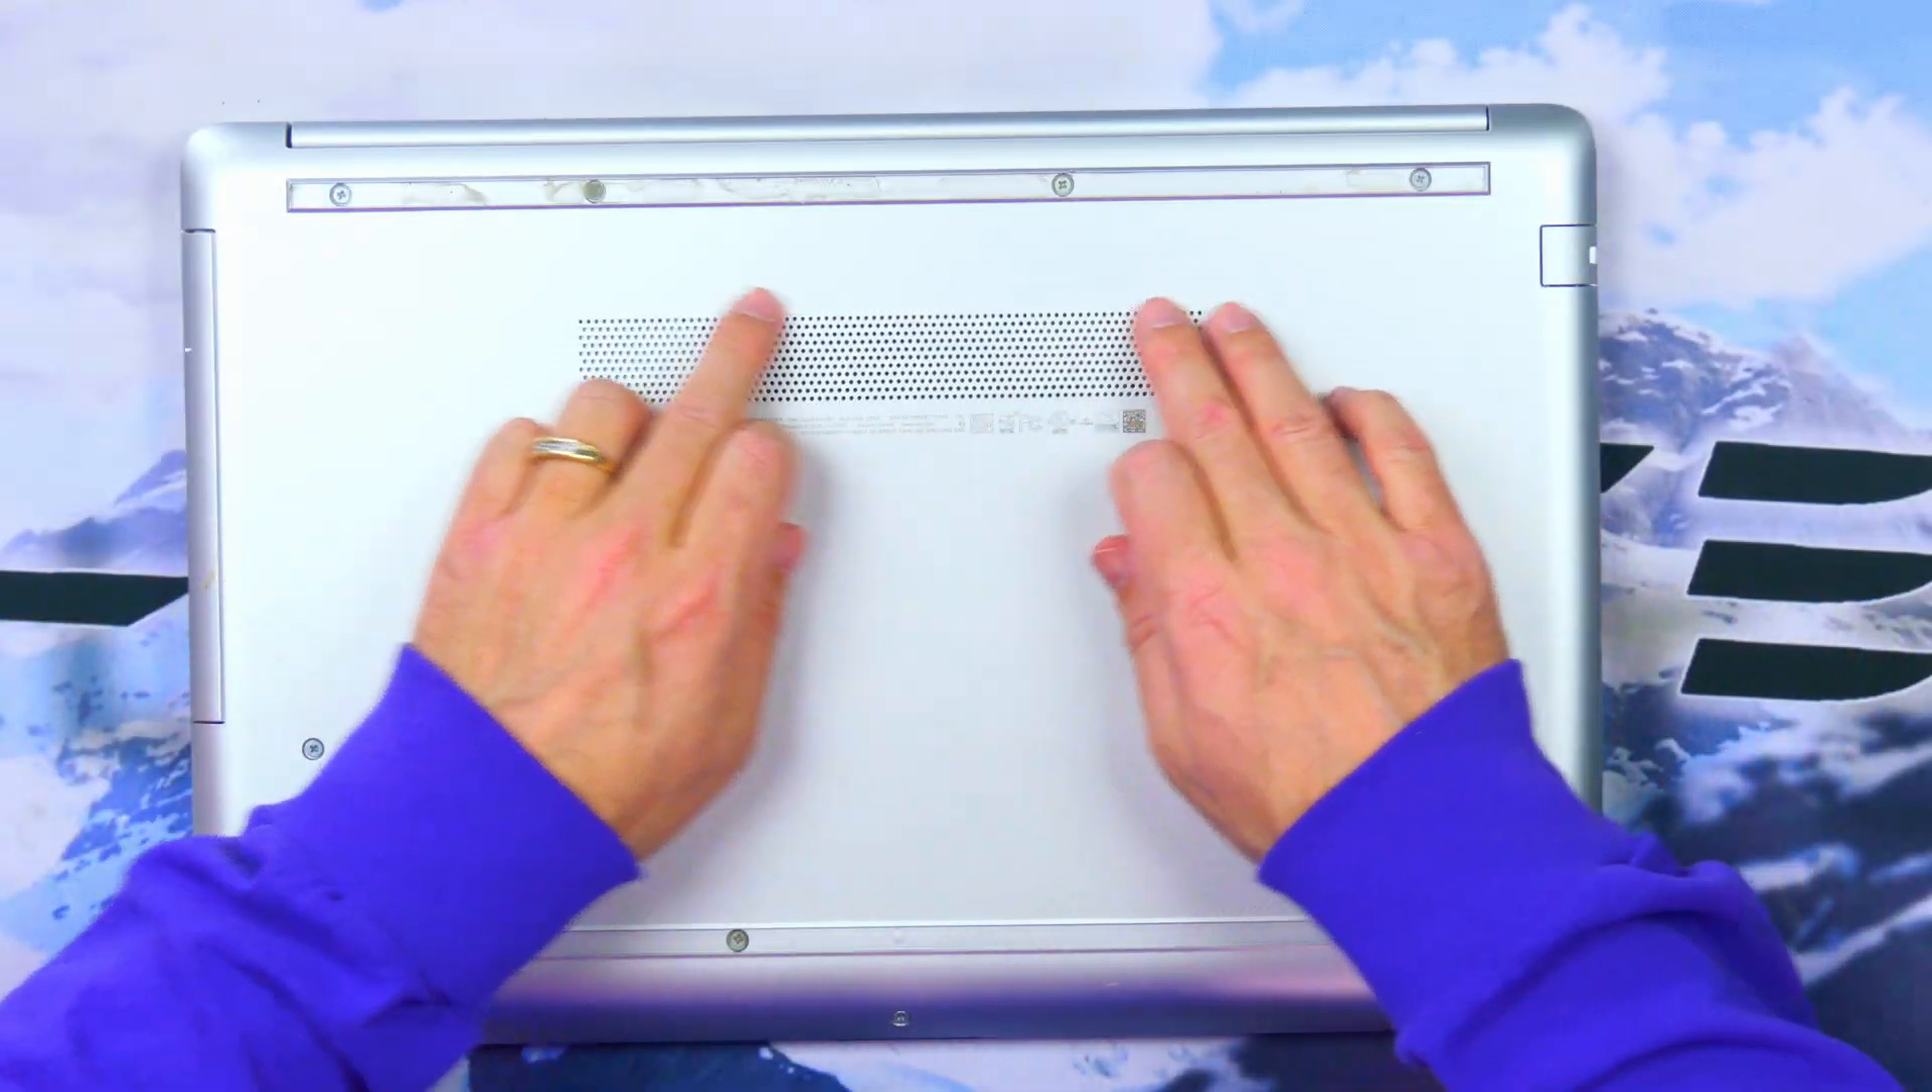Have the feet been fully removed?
Yes.